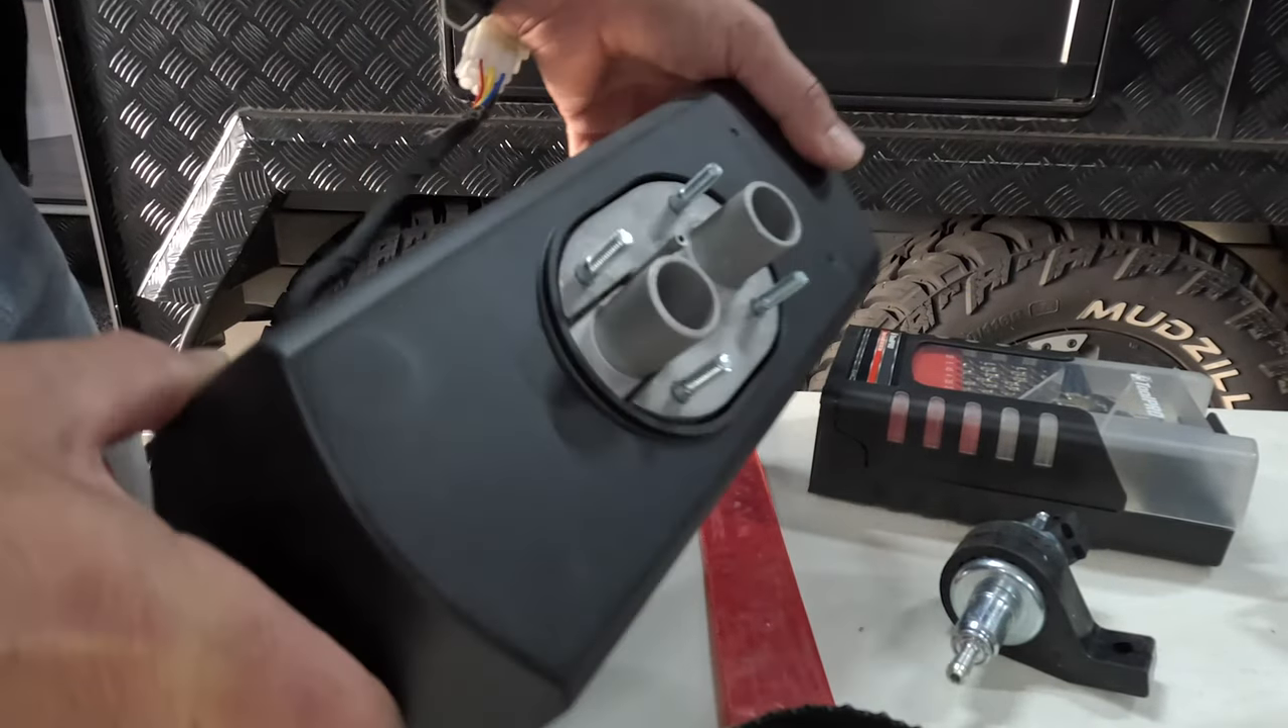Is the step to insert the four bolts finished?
Yes.